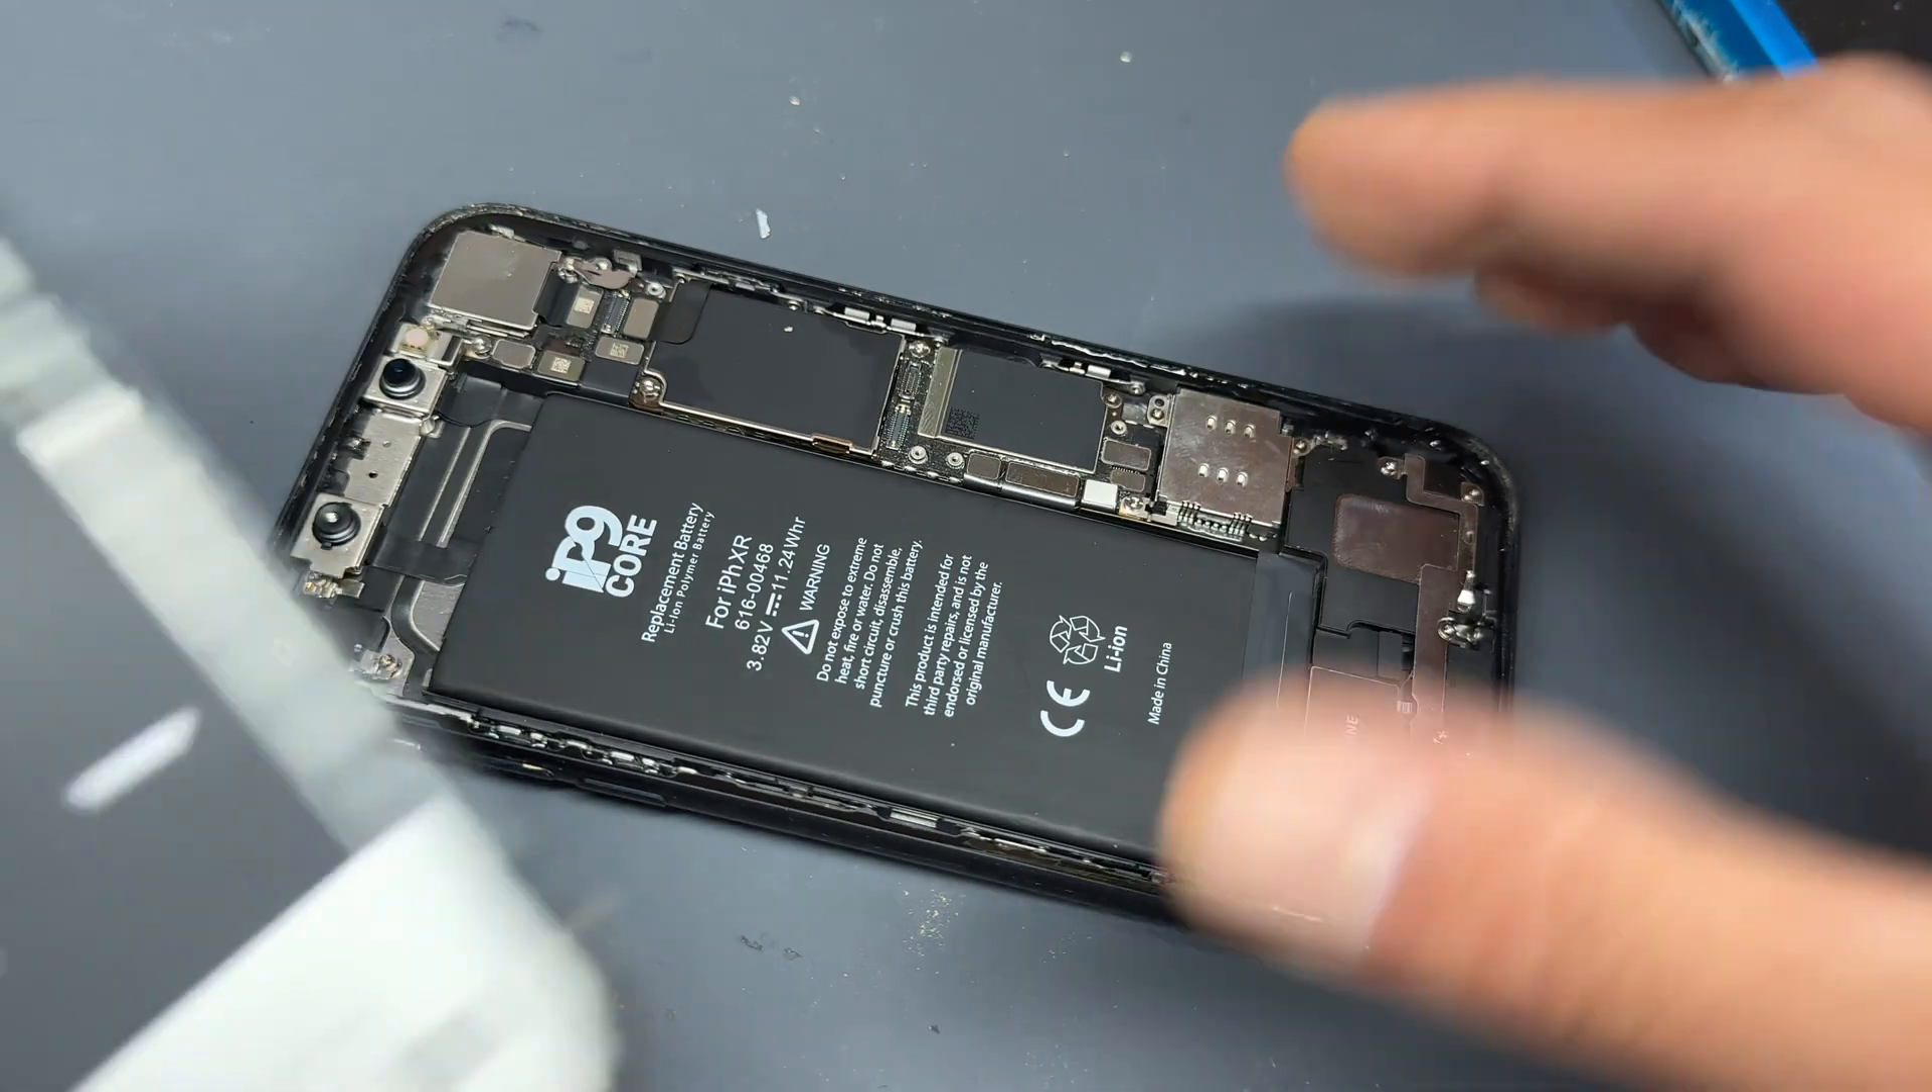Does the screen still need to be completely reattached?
Yes.